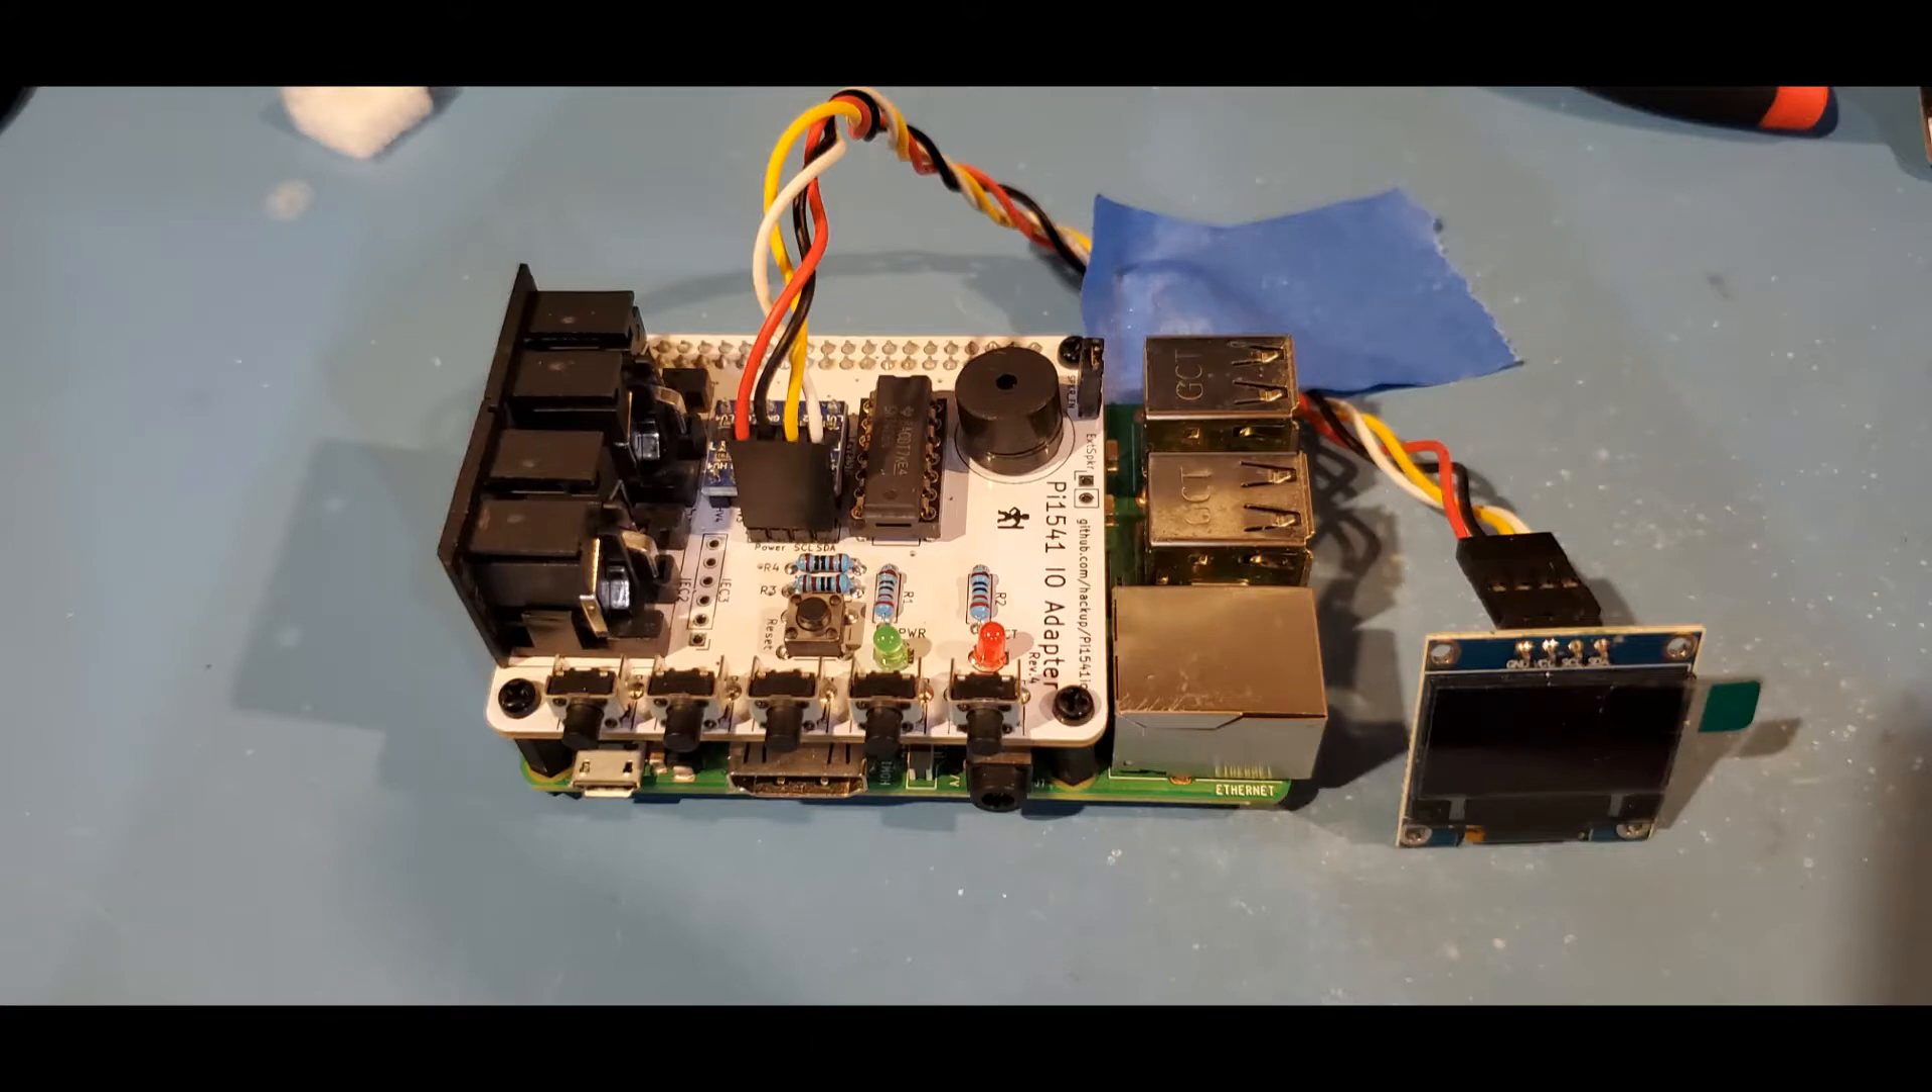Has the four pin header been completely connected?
Yes.